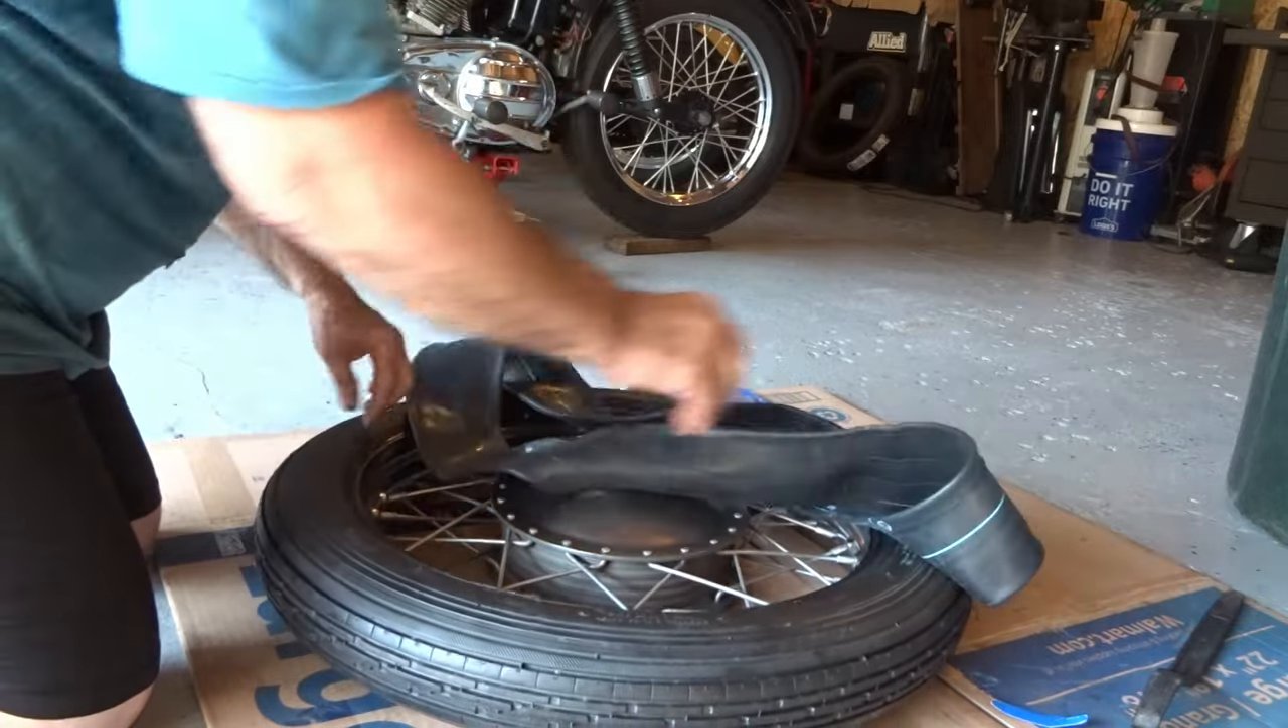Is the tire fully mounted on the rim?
No.